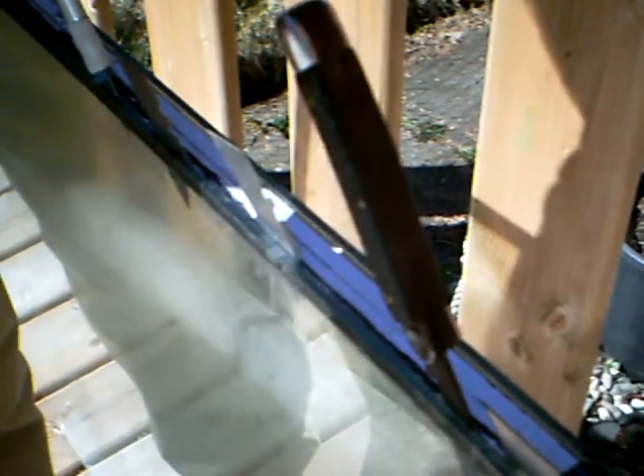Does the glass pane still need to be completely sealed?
Yes.